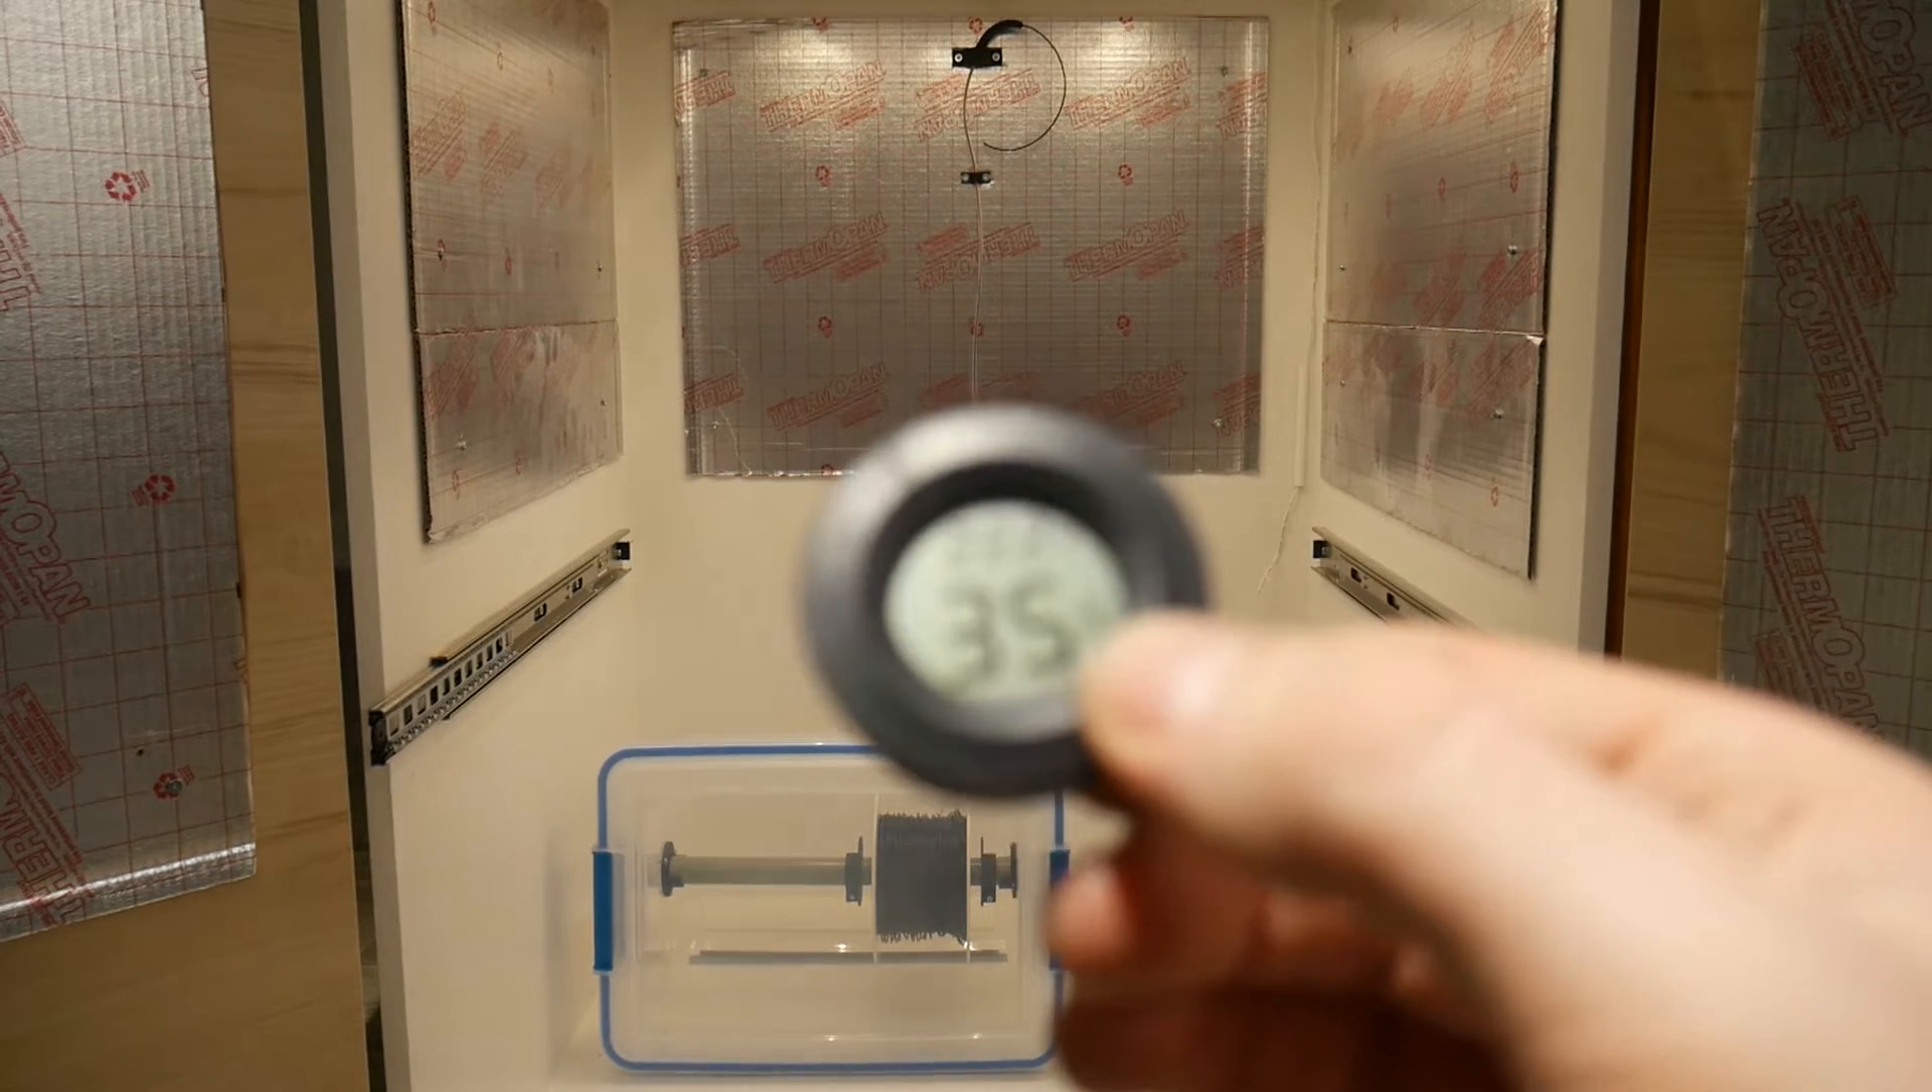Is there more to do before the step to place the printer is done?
Yes.